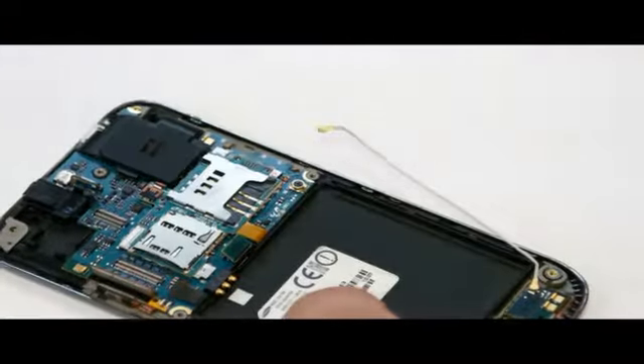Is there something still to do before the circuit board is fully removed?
Yes.